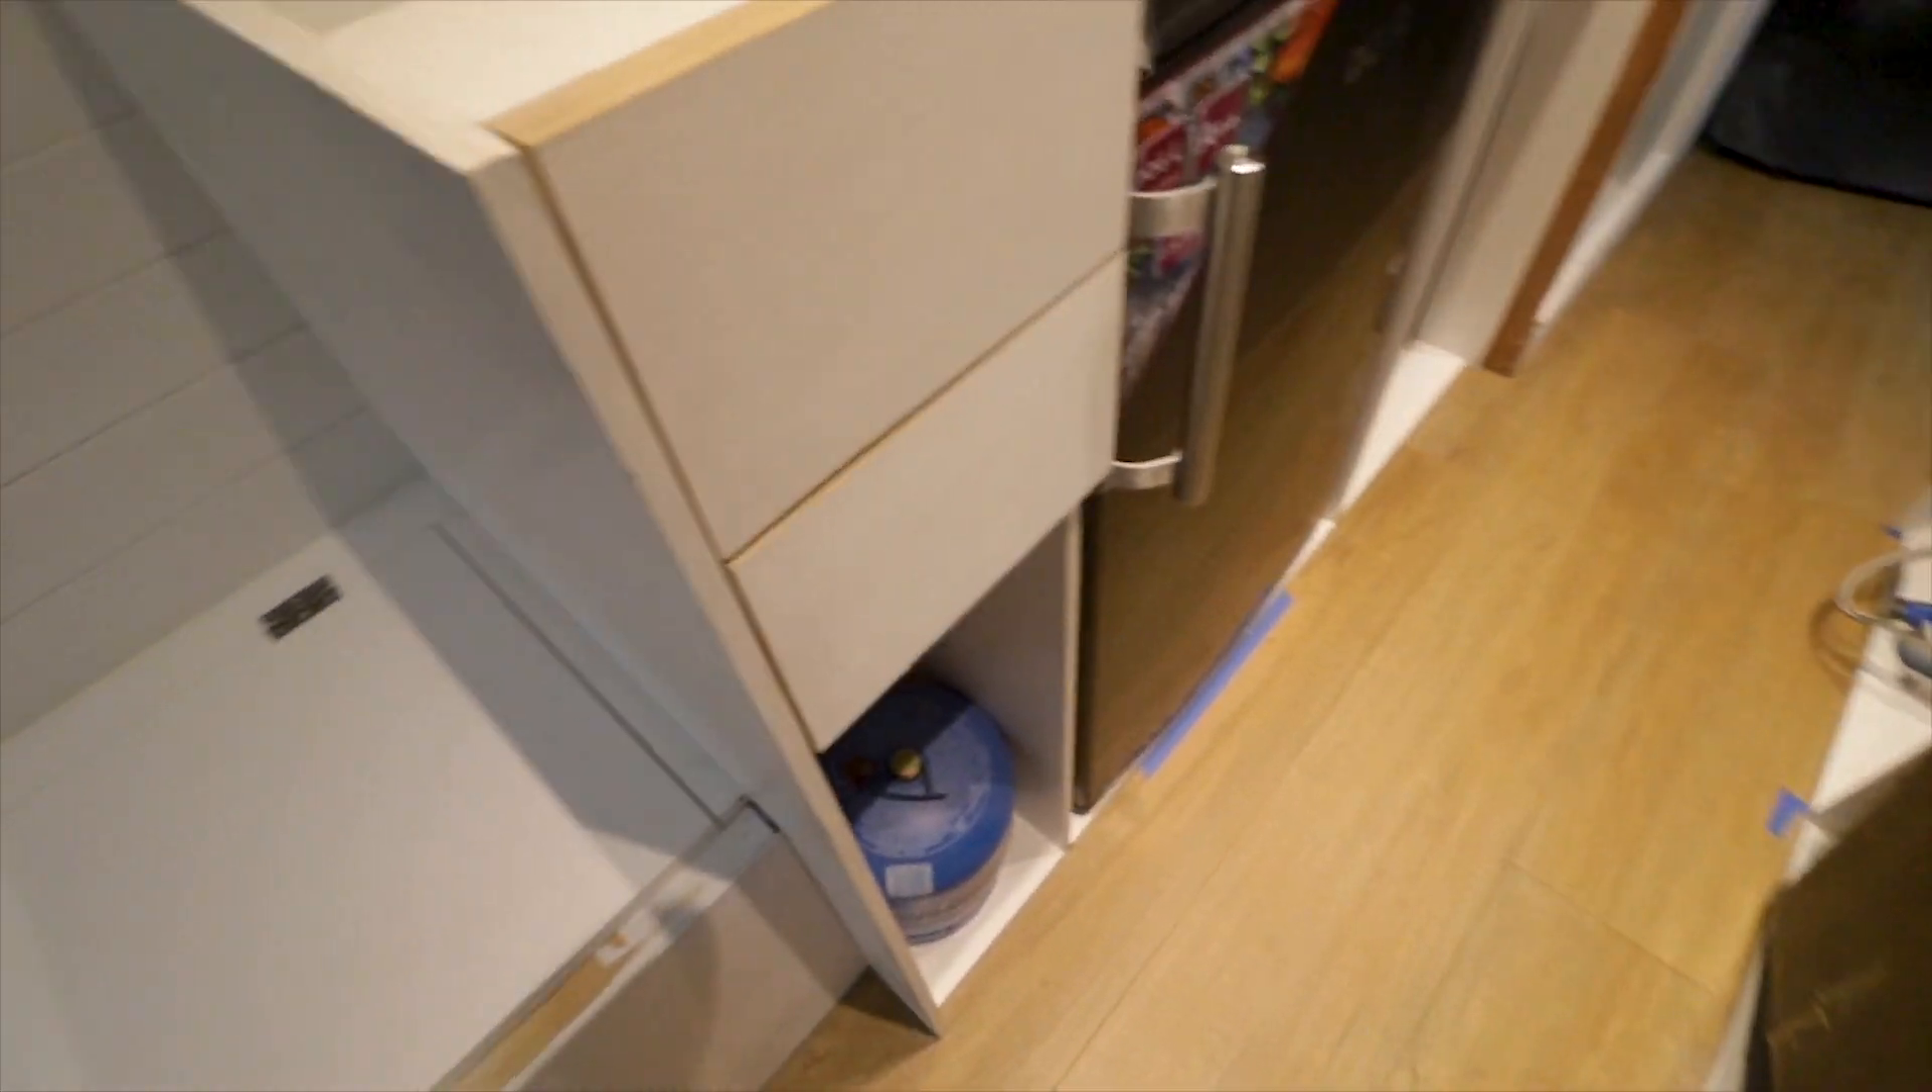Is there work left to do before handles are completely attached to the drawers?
Yes.